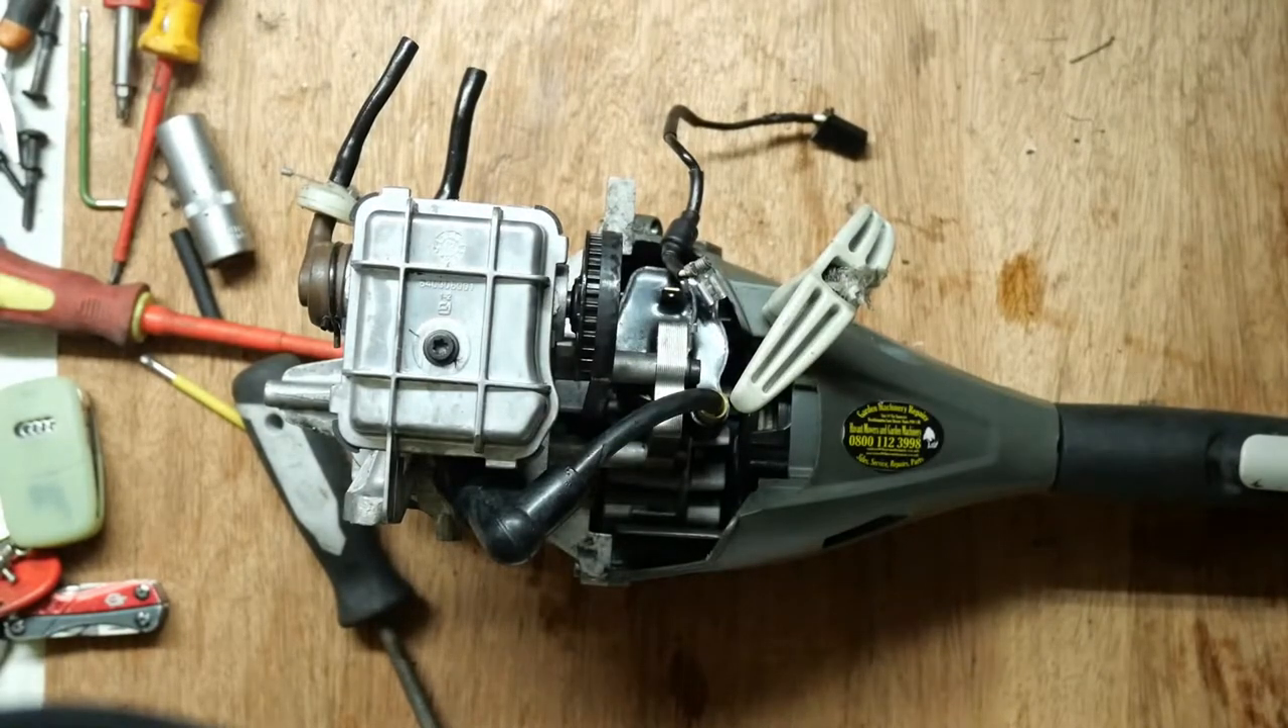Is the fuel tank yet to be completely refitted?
Yes.